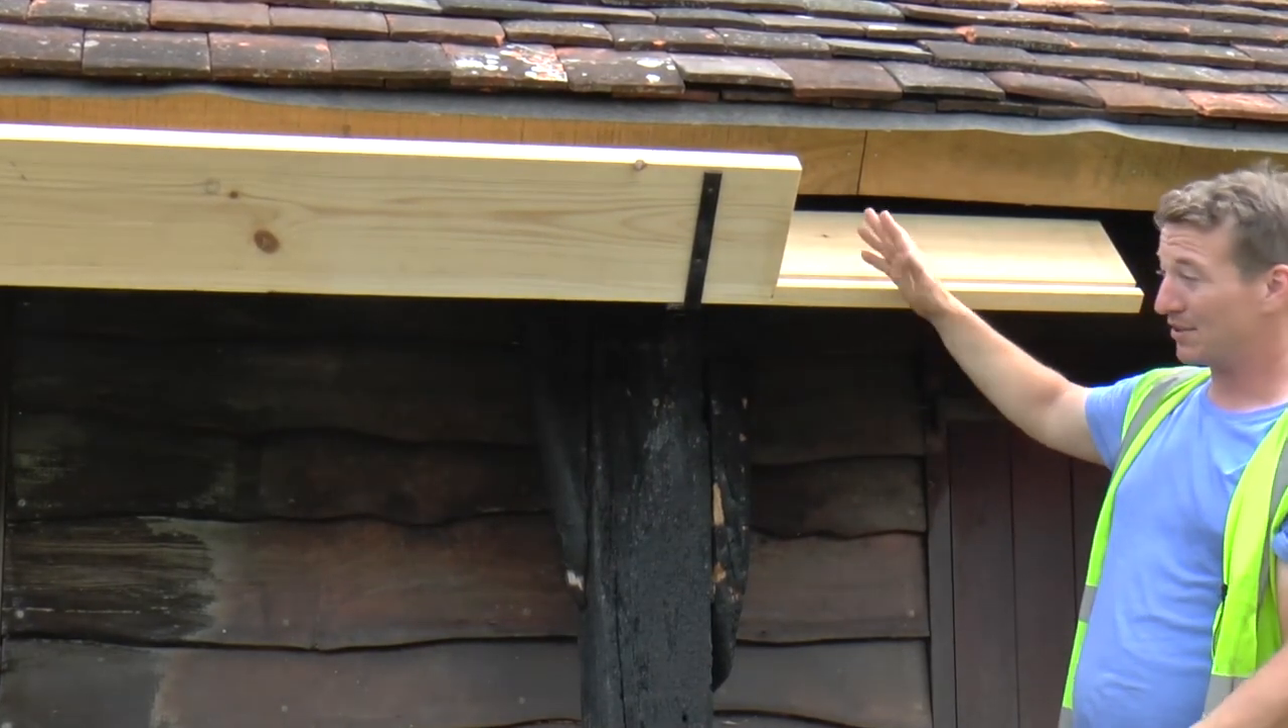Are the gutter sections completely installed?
No.